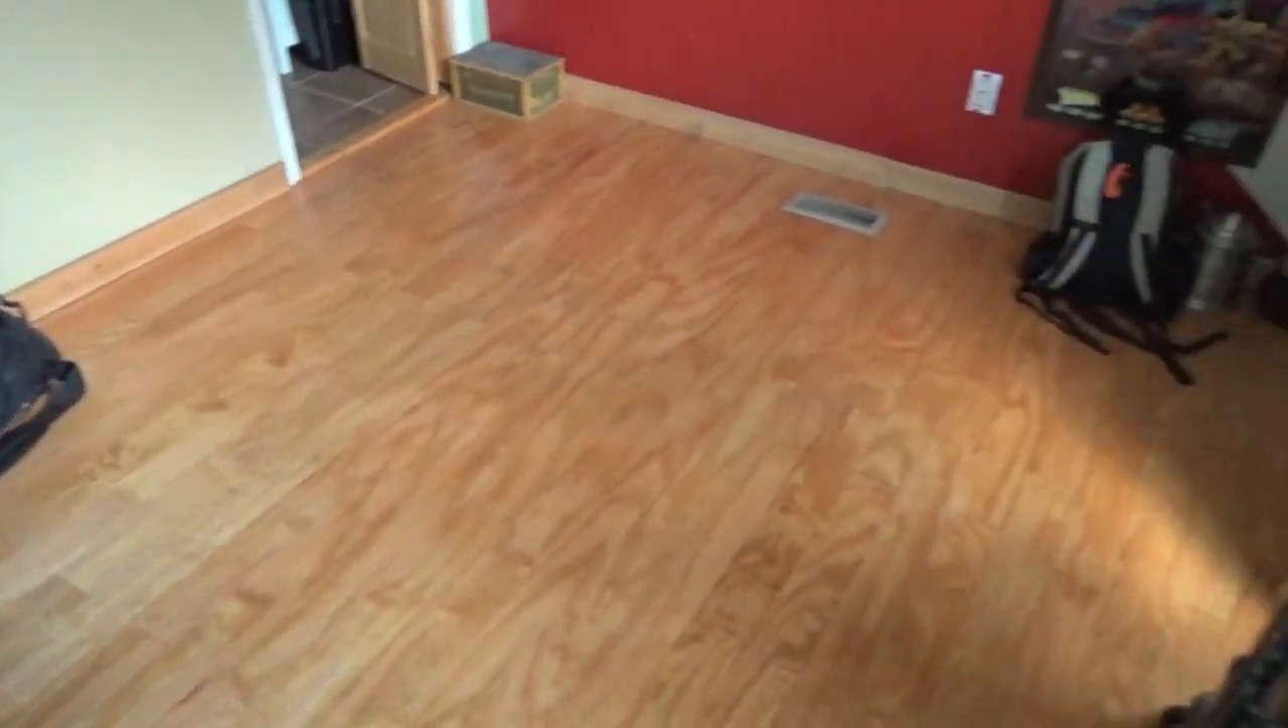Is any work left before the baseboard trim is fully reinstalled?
No.